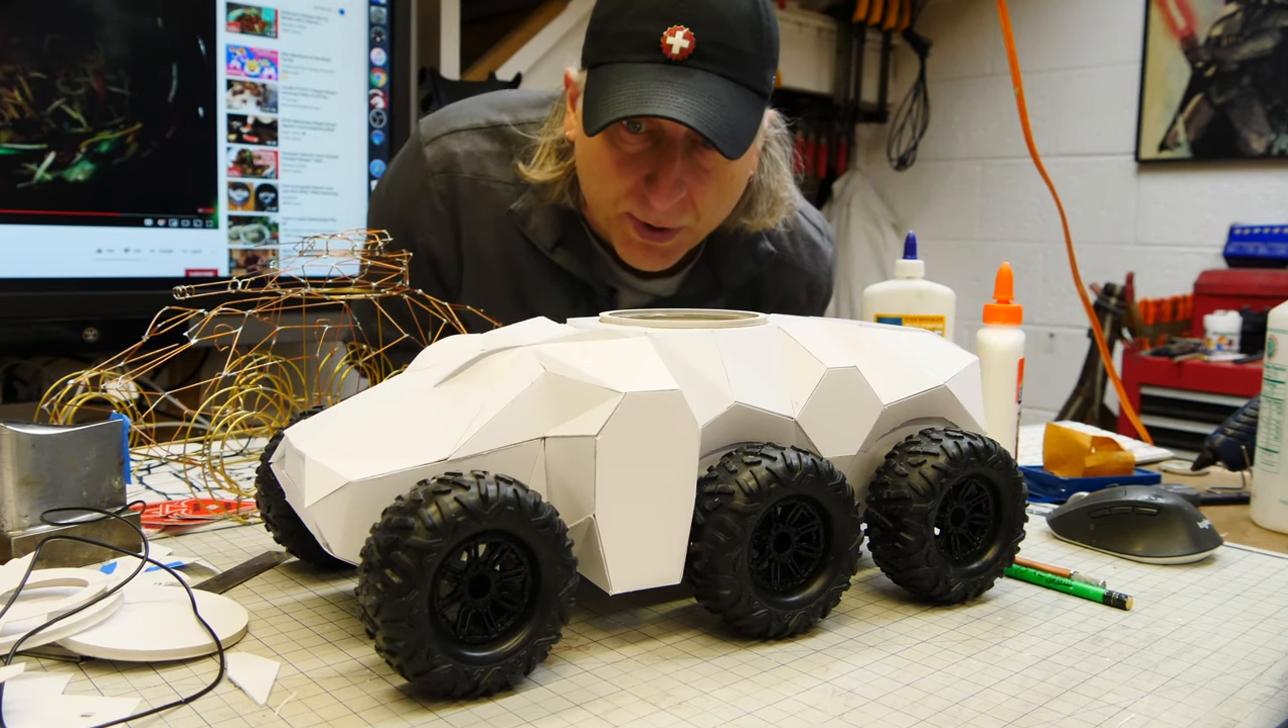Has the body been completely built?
Yes.